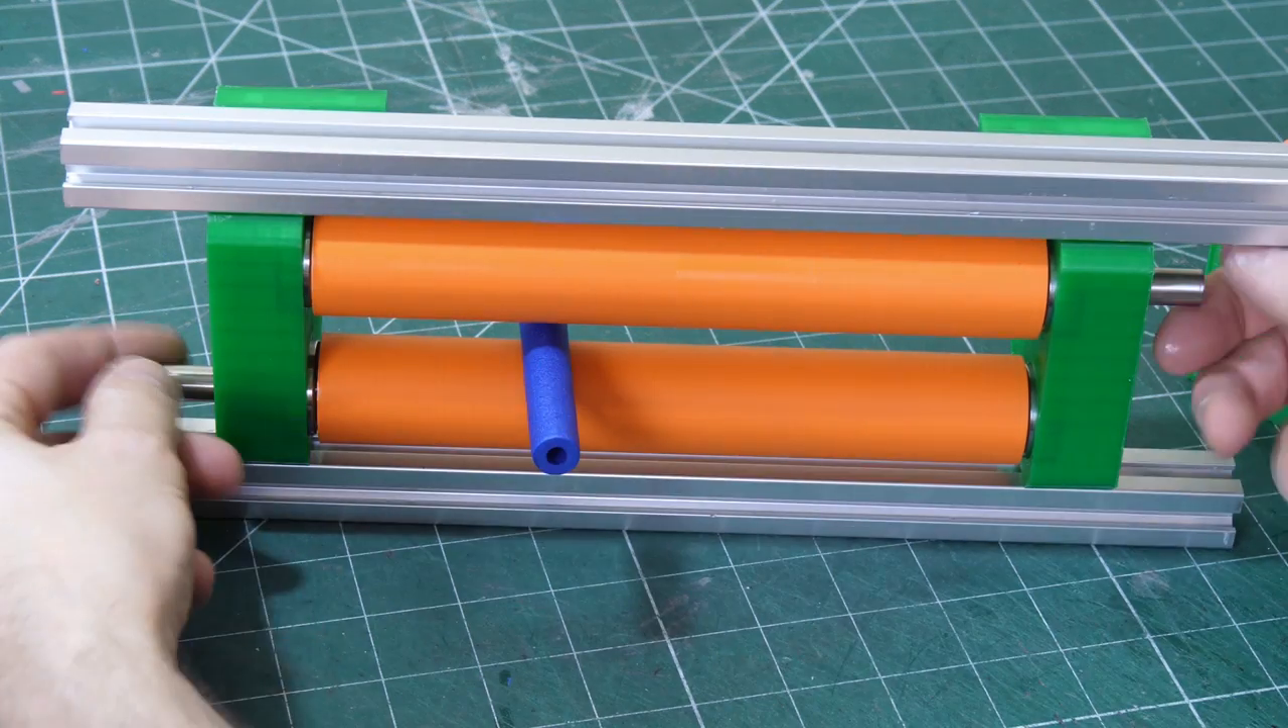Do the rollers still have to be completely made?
No.